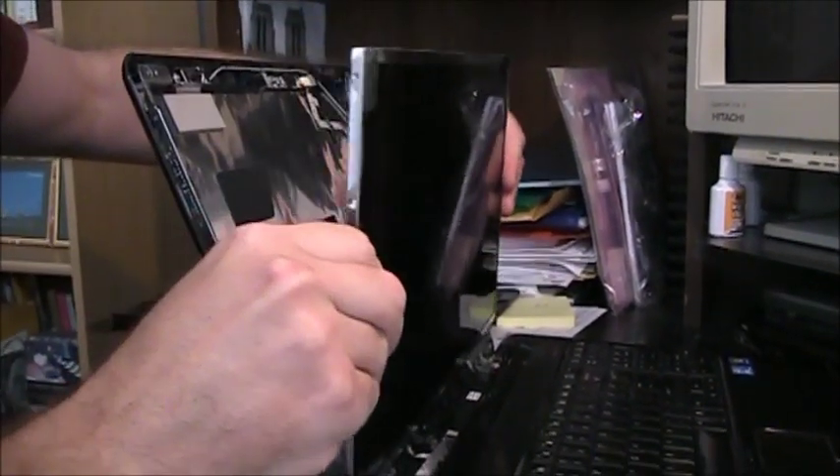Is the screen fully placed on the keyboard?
No.